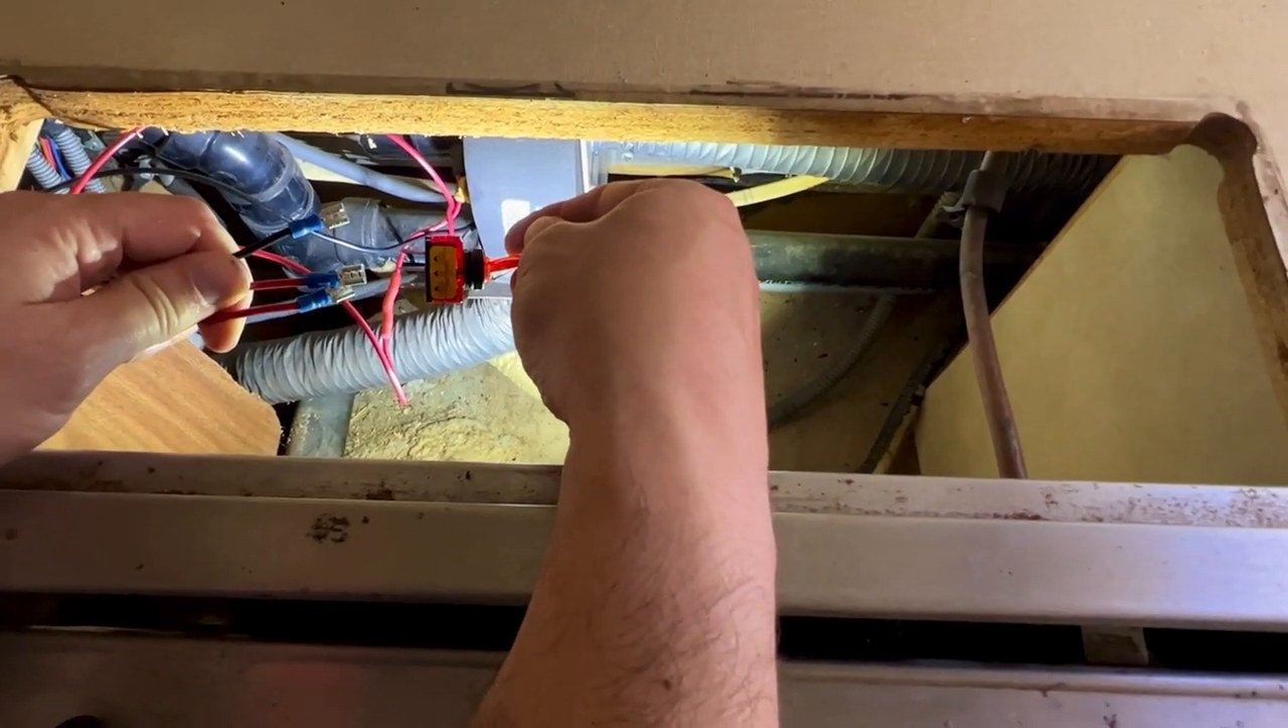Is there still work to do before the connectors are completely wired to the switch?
Yes.